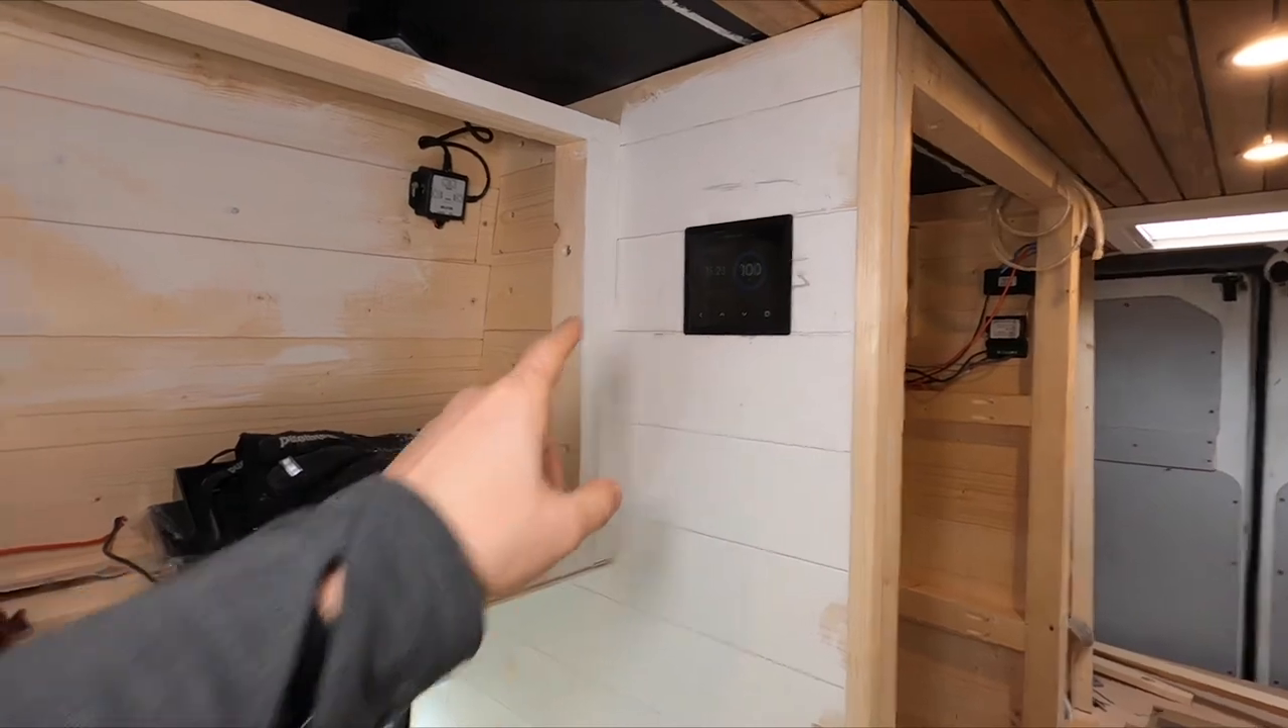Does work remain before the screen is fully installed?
No.